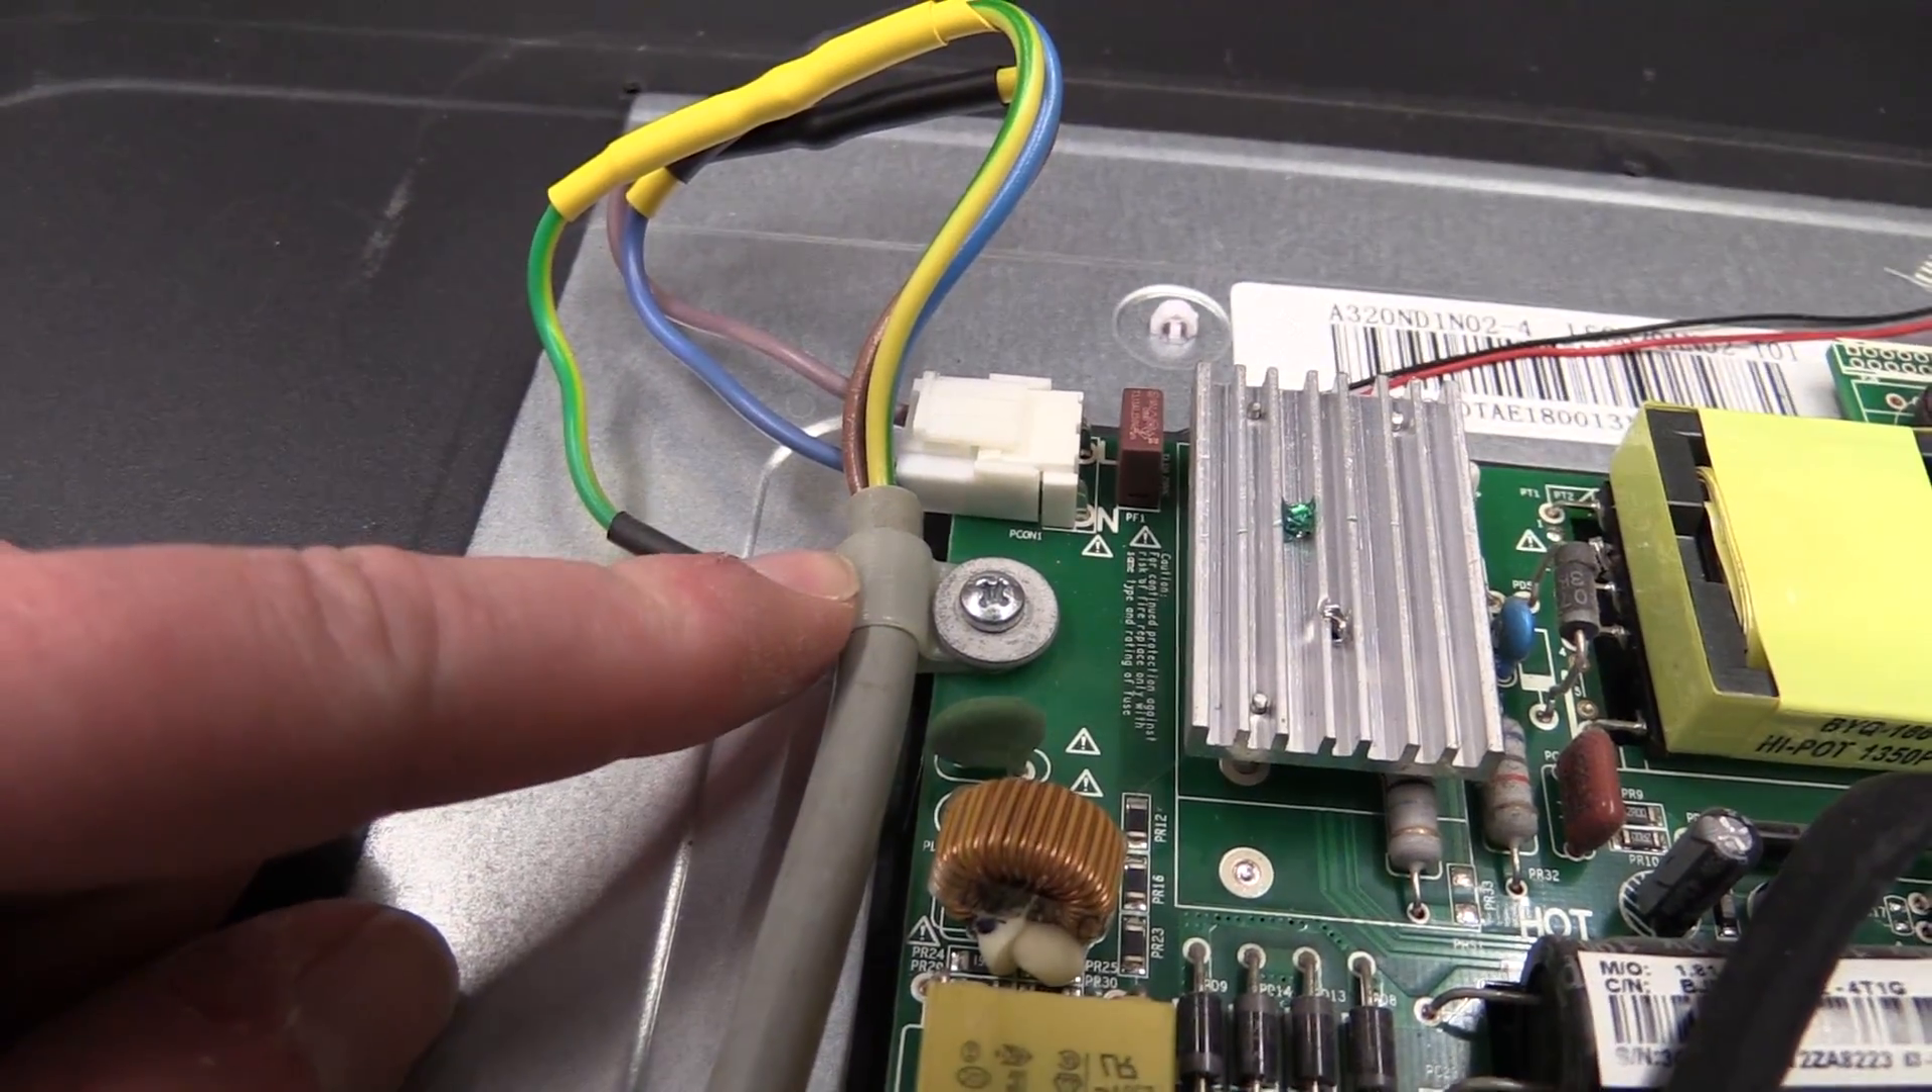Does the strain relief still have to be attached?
No.